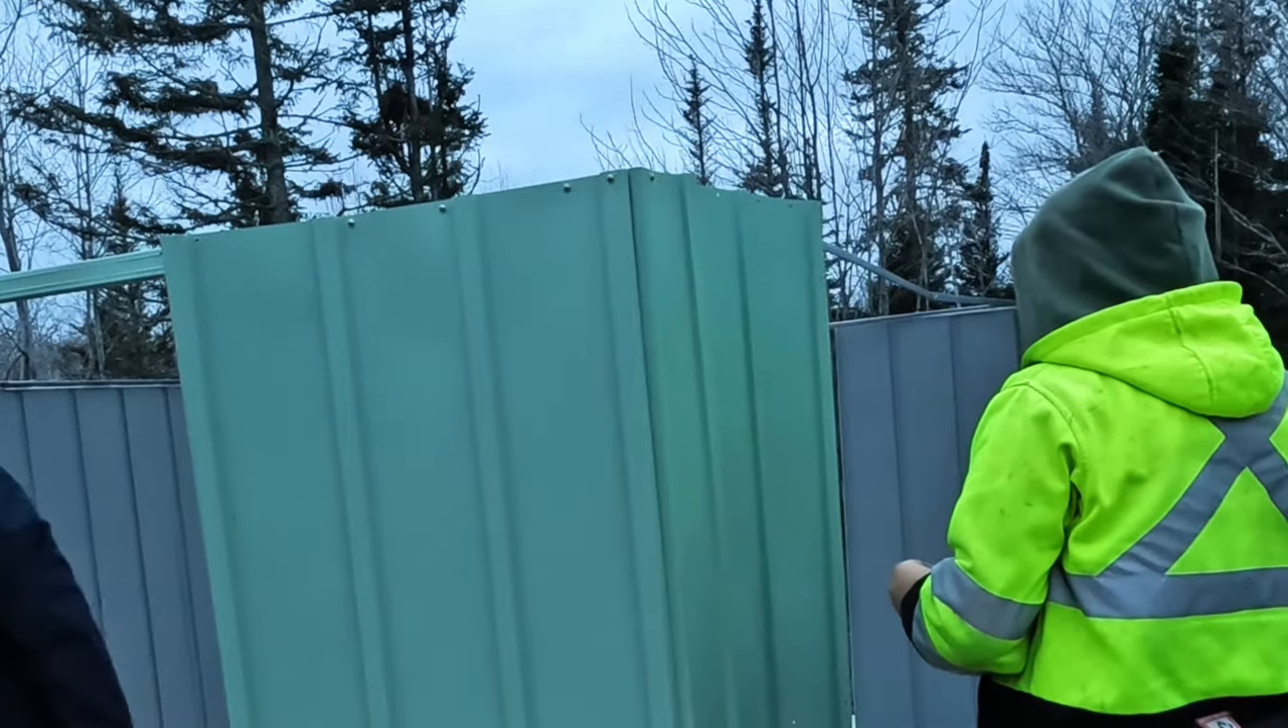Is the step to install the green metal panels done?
No.